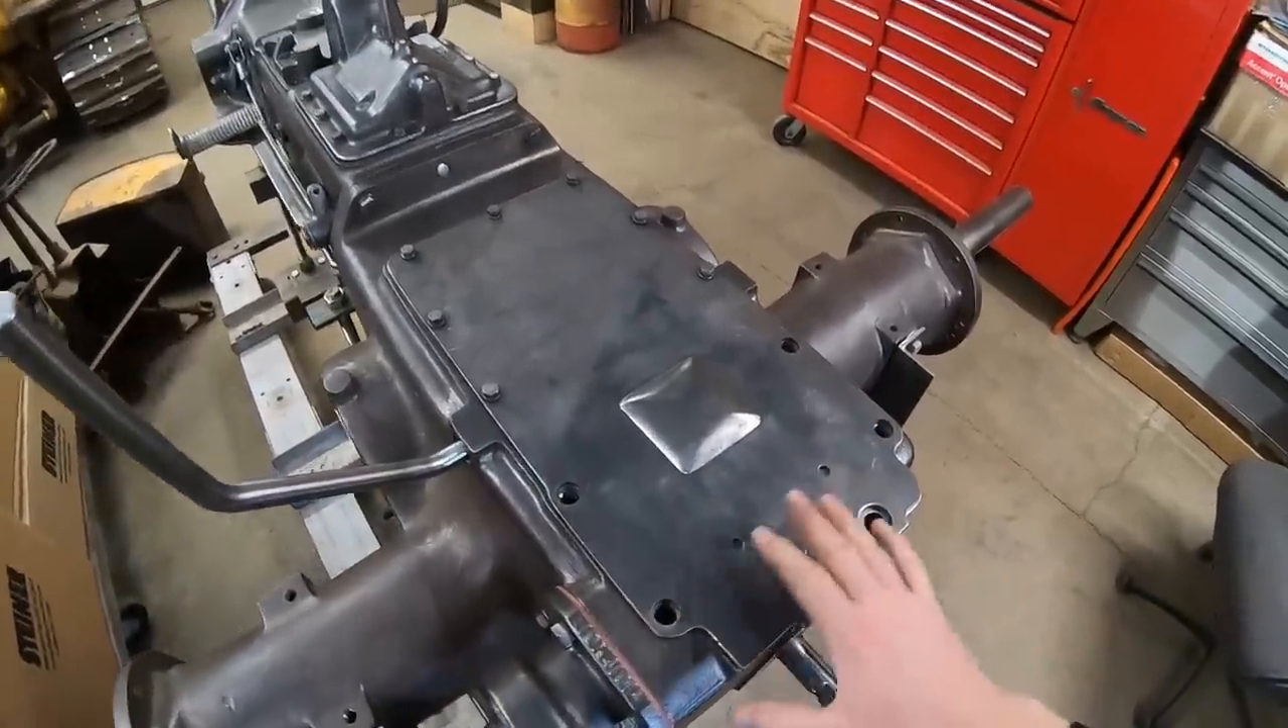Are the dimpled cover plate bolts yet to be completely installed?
Yes.